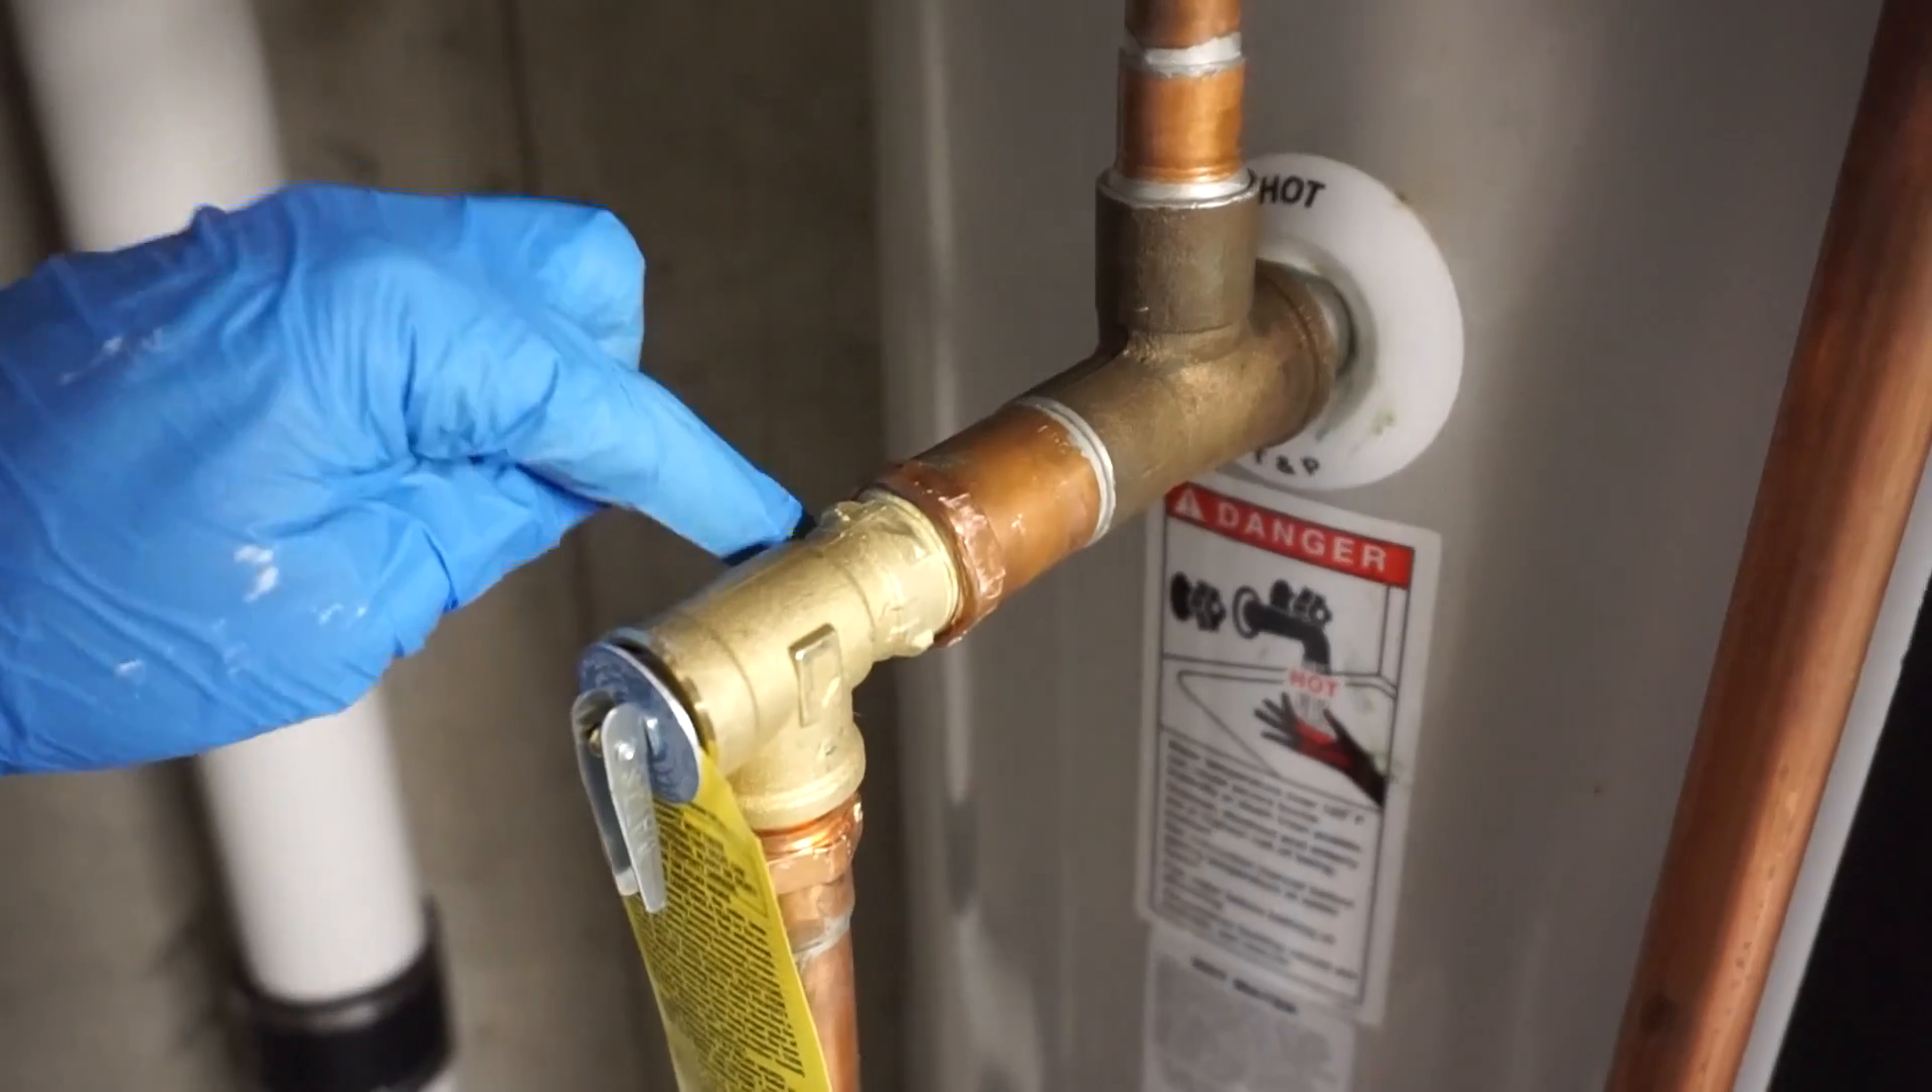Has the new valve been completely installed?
Yes.